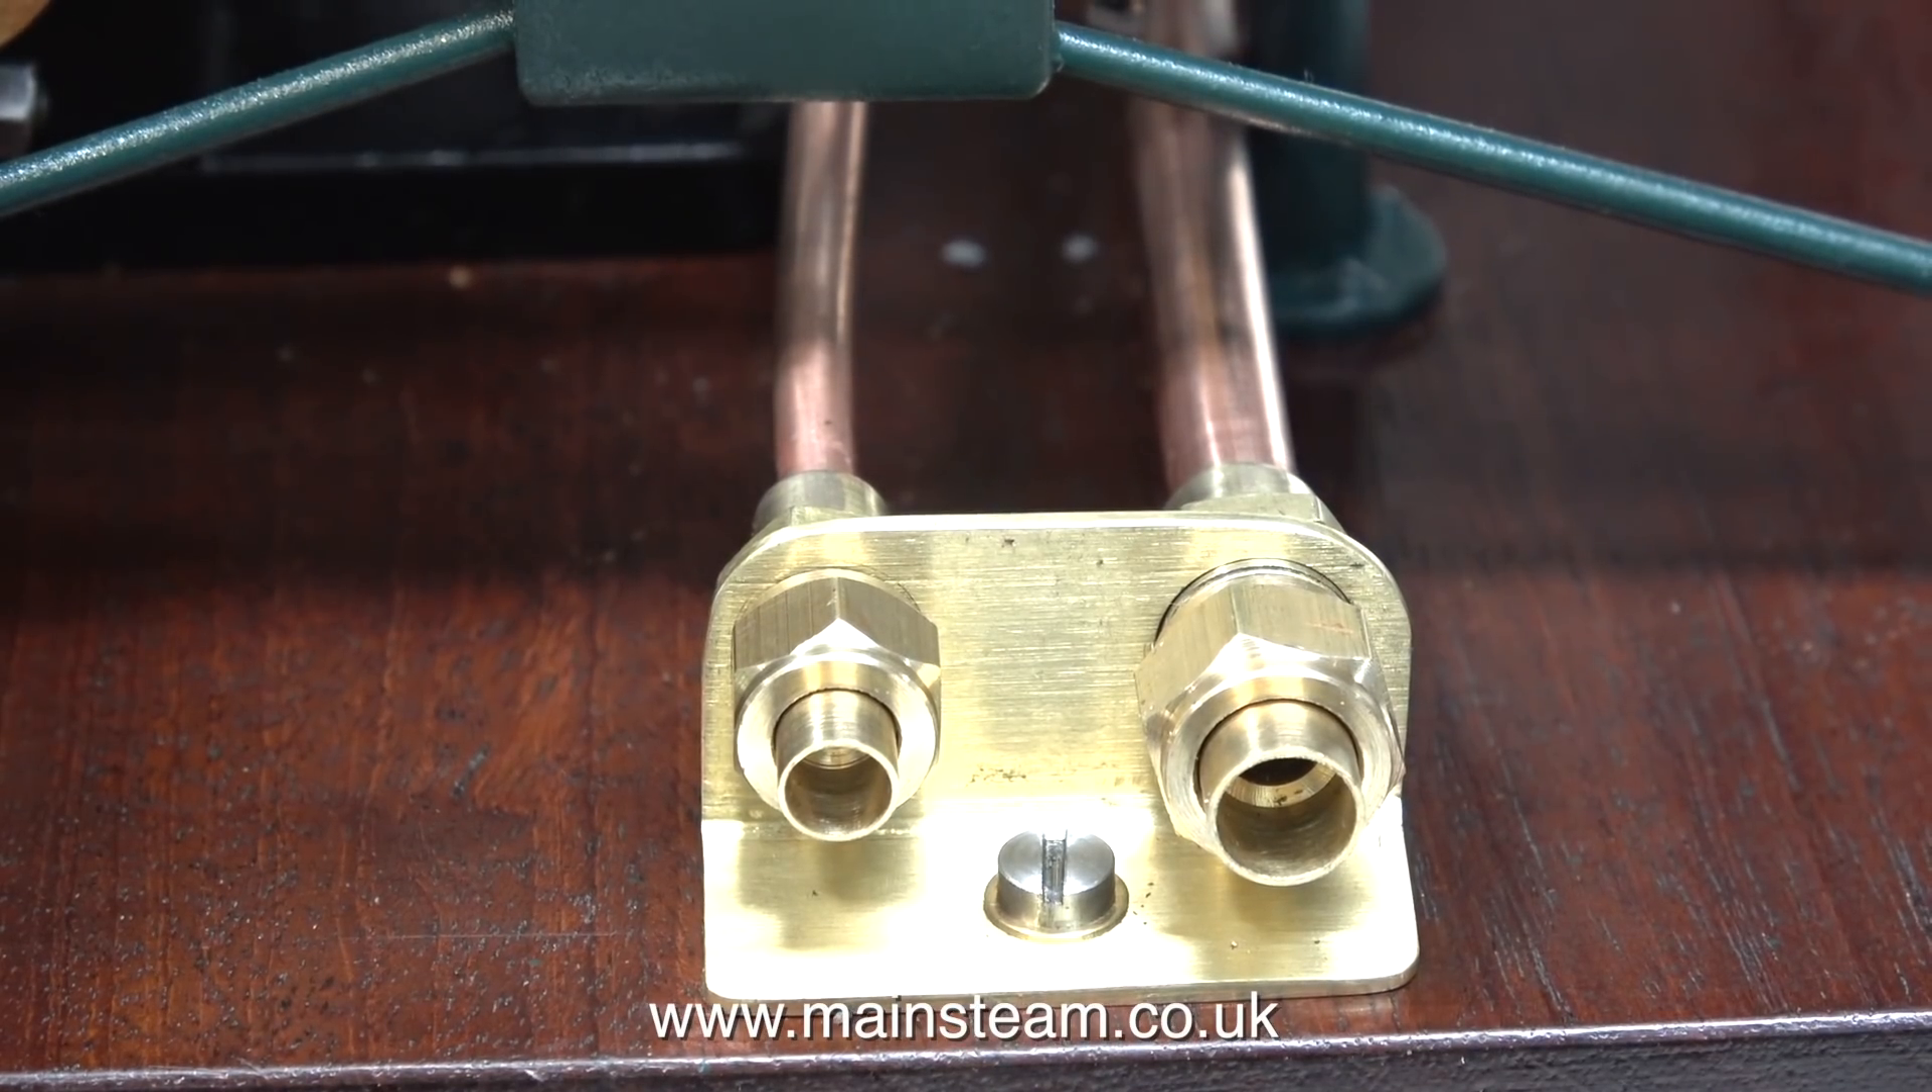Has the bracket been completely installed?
Yes.